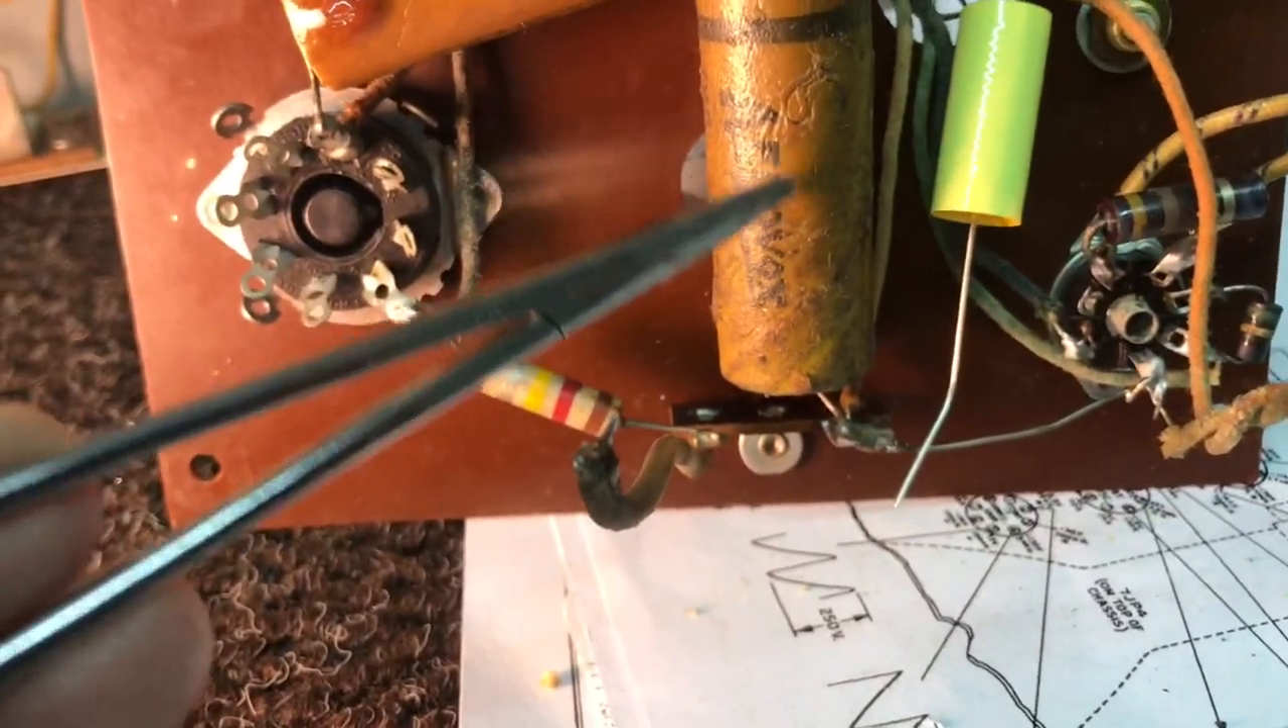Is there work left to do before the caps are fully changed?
Yes.